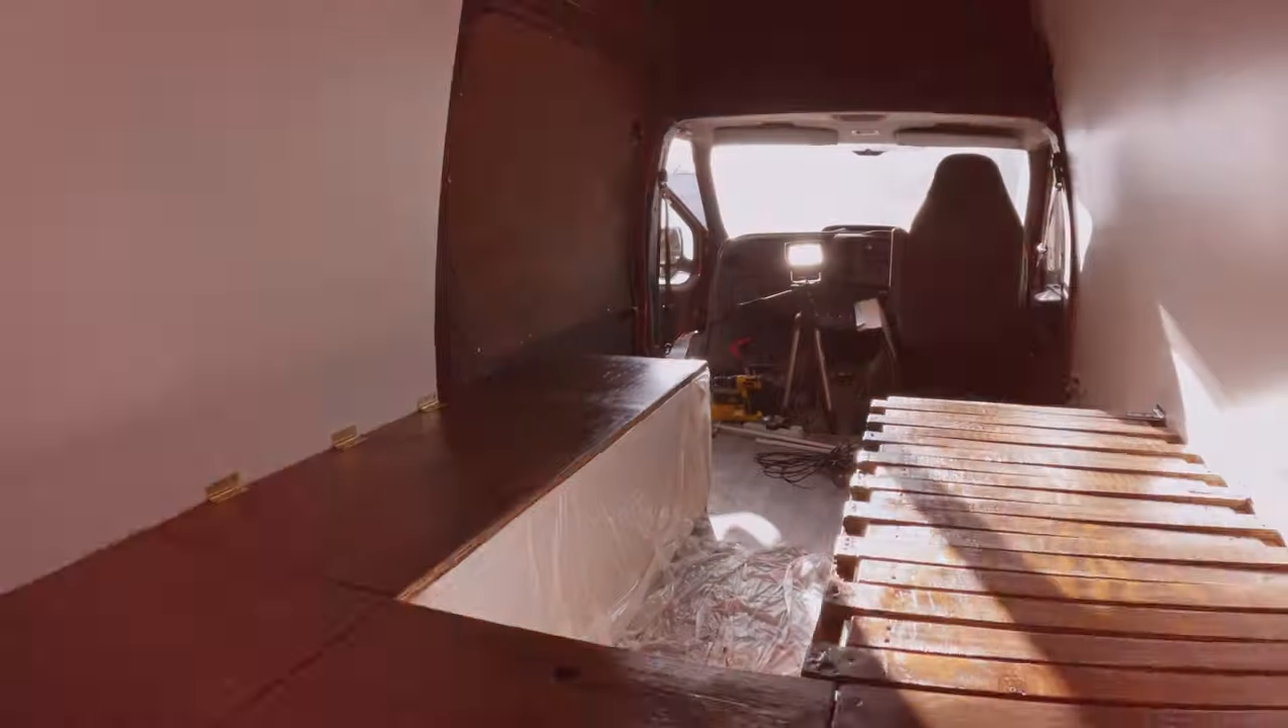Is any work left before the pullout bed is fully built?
No.